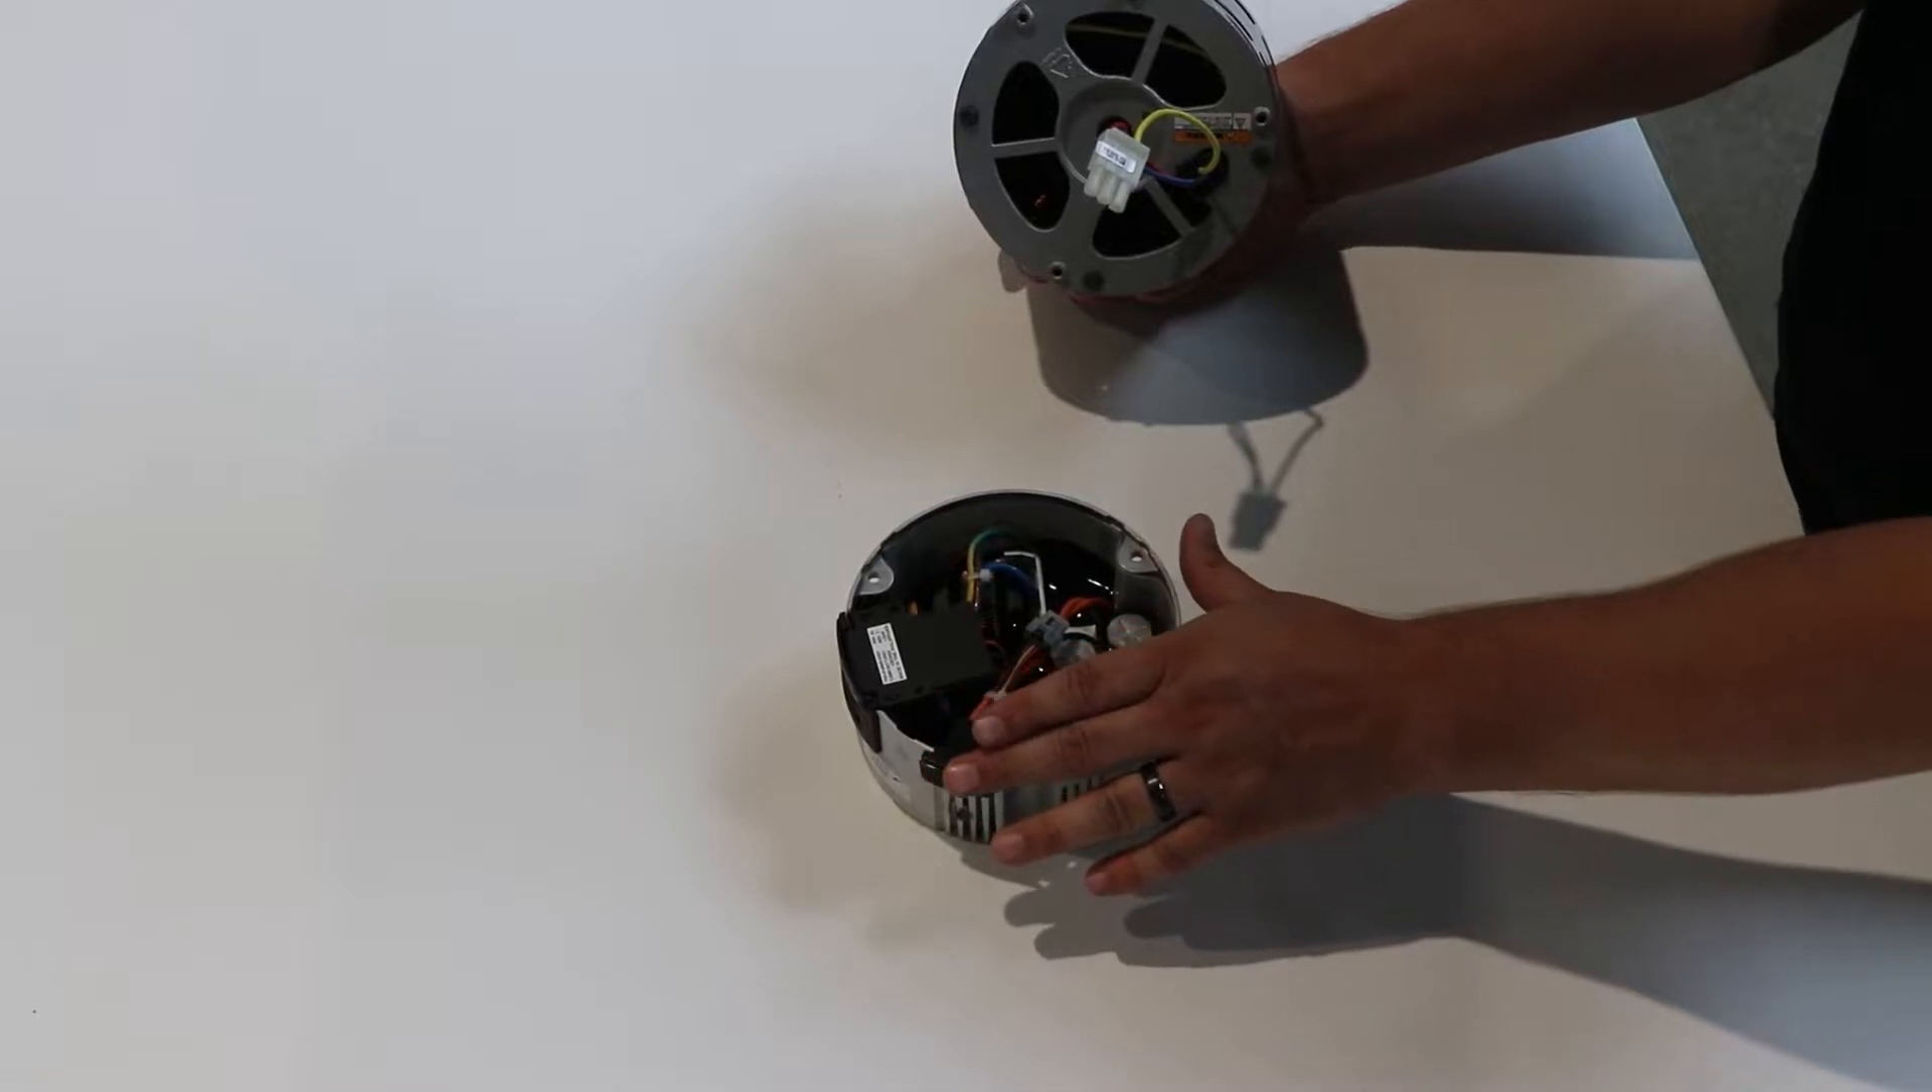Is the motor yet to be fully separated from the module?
No.